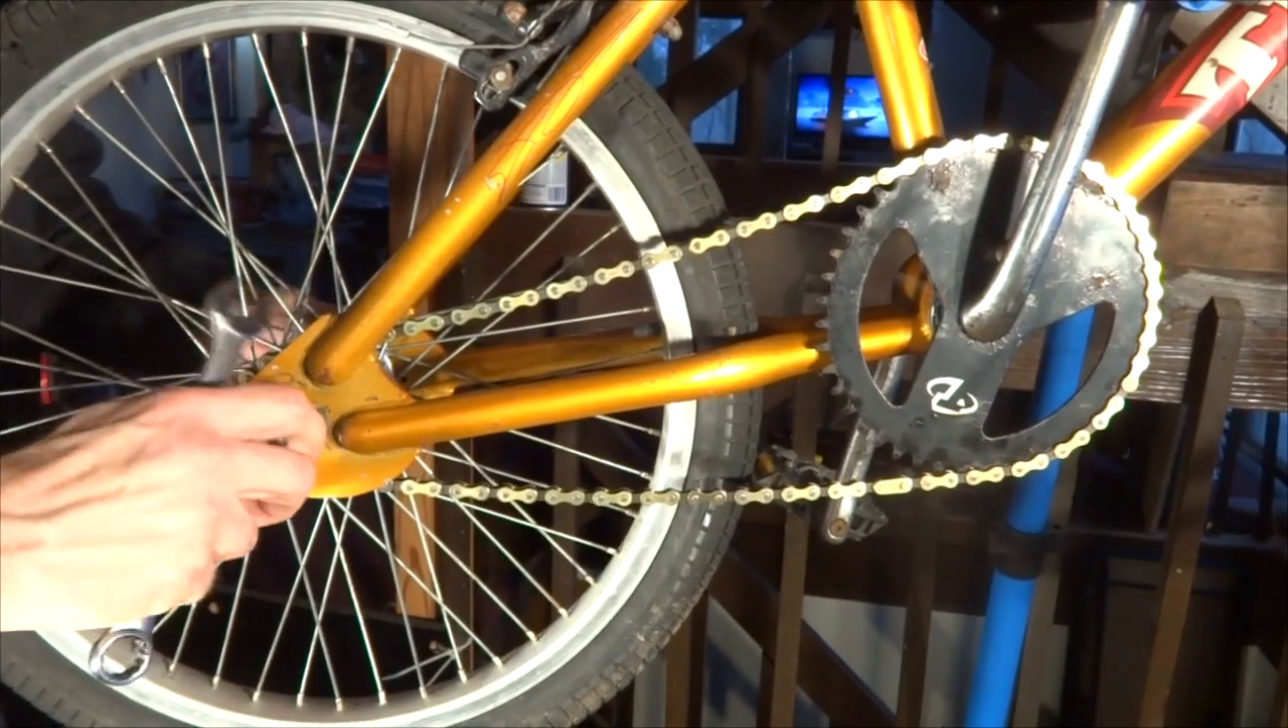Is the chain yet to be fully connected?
No.